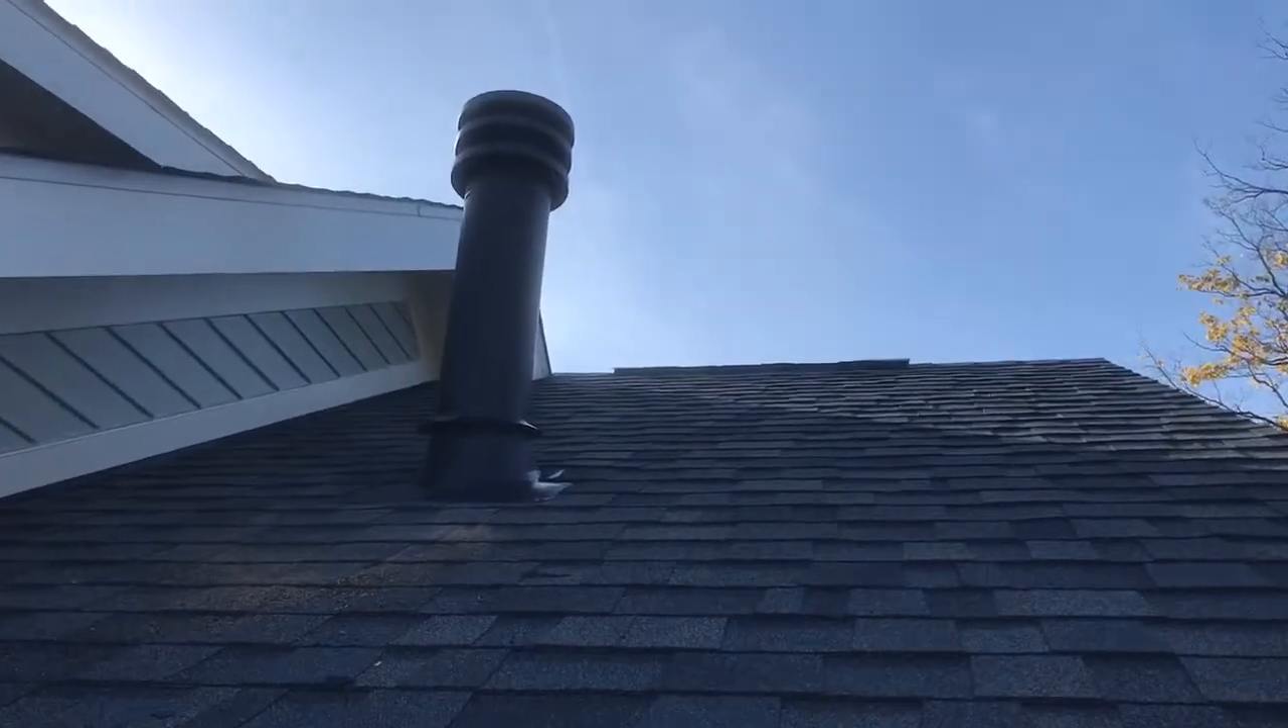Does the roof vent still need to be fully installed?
No.